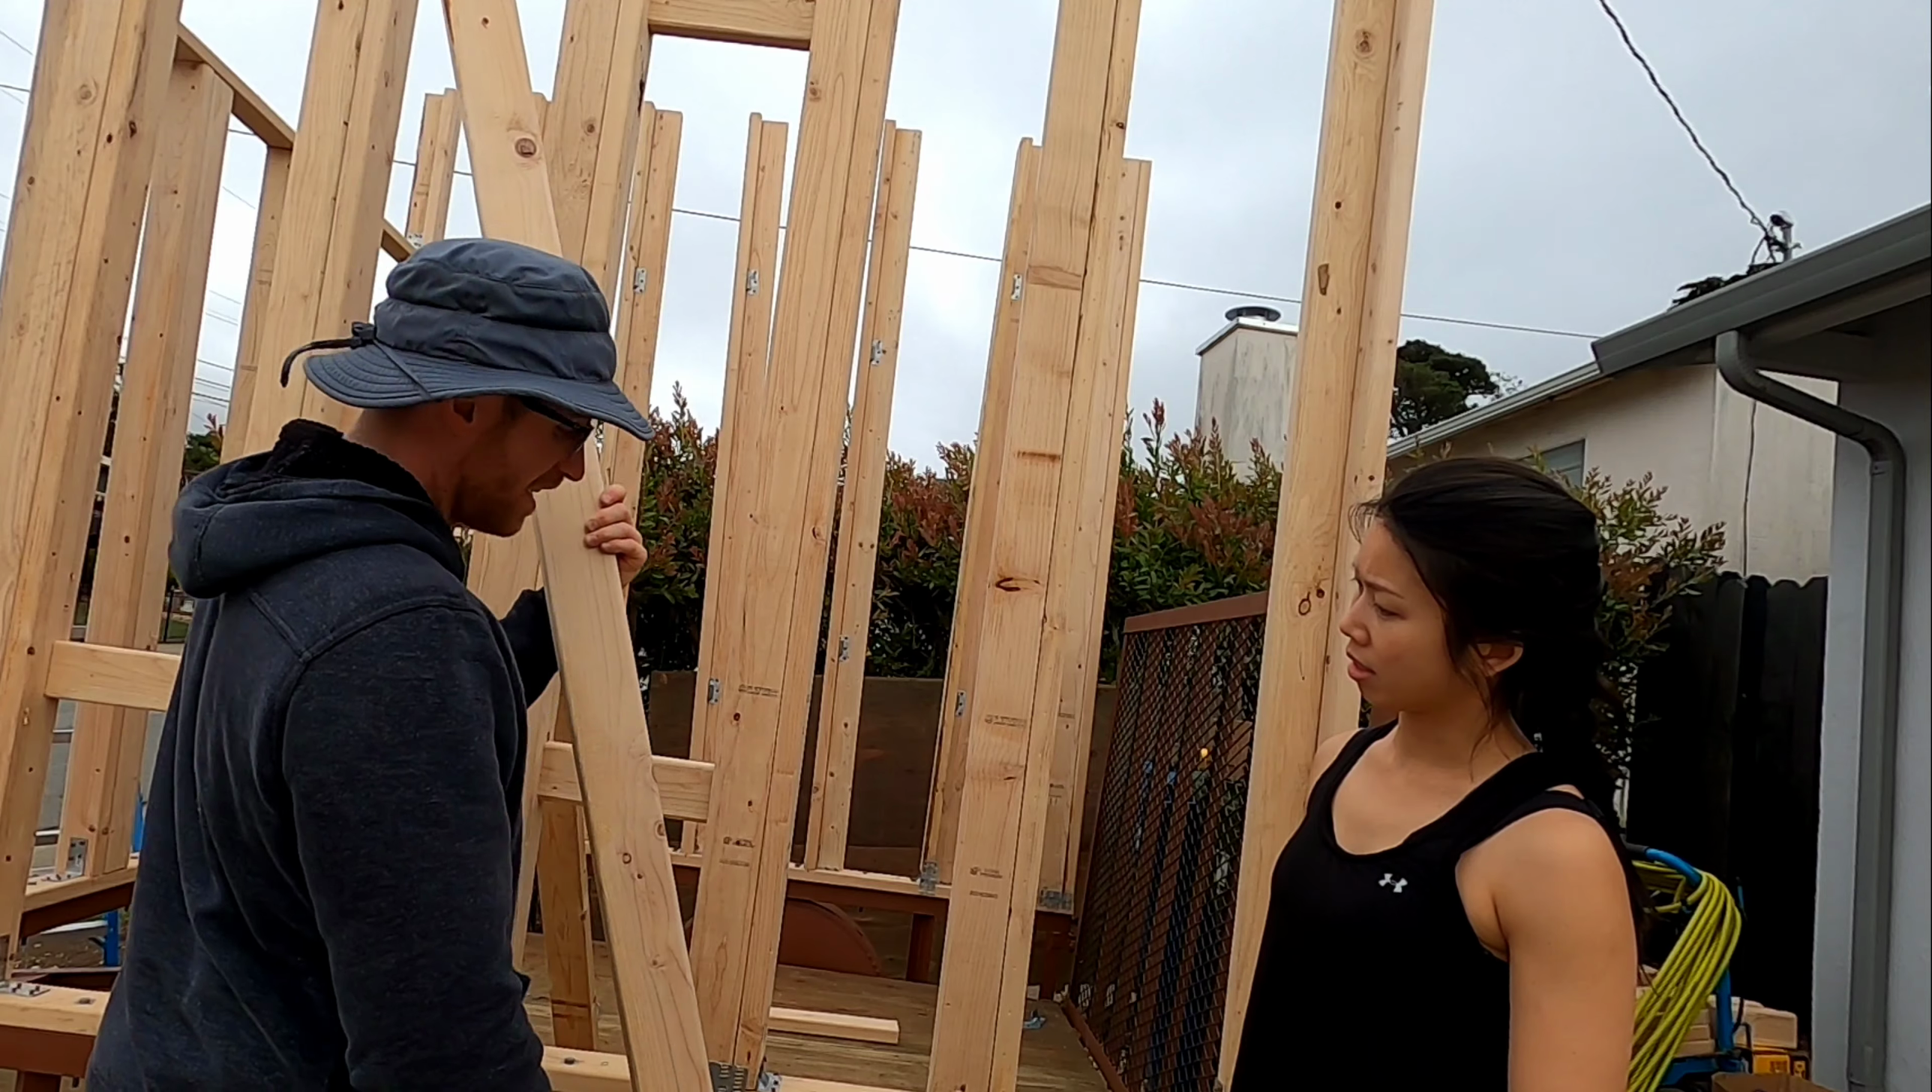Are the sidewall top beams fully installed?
No.